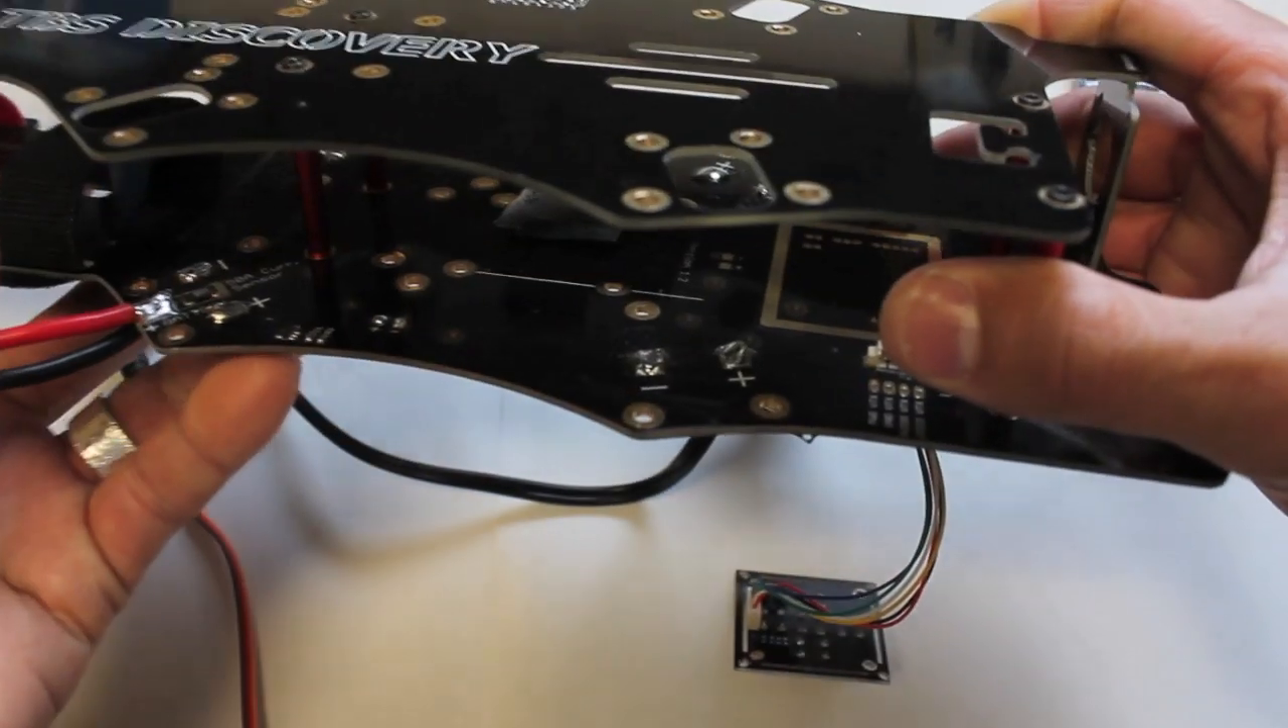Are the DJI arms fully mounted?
No.